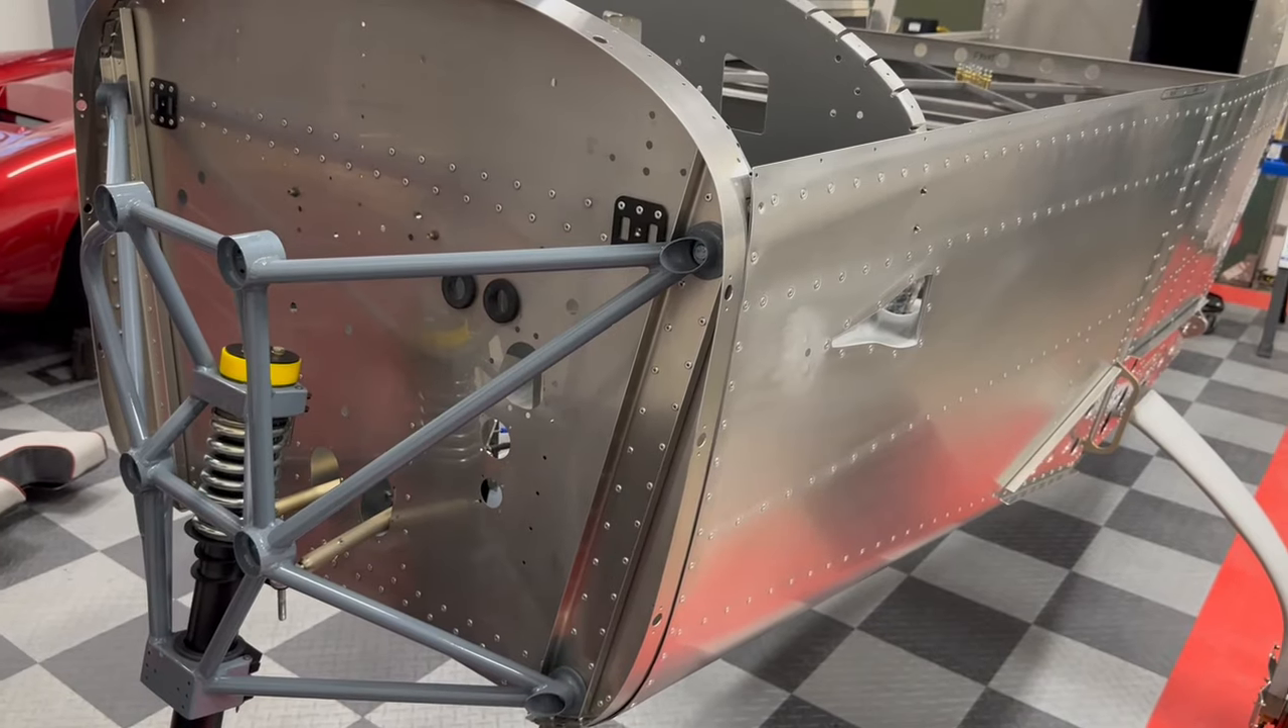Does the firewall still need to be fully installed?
No.